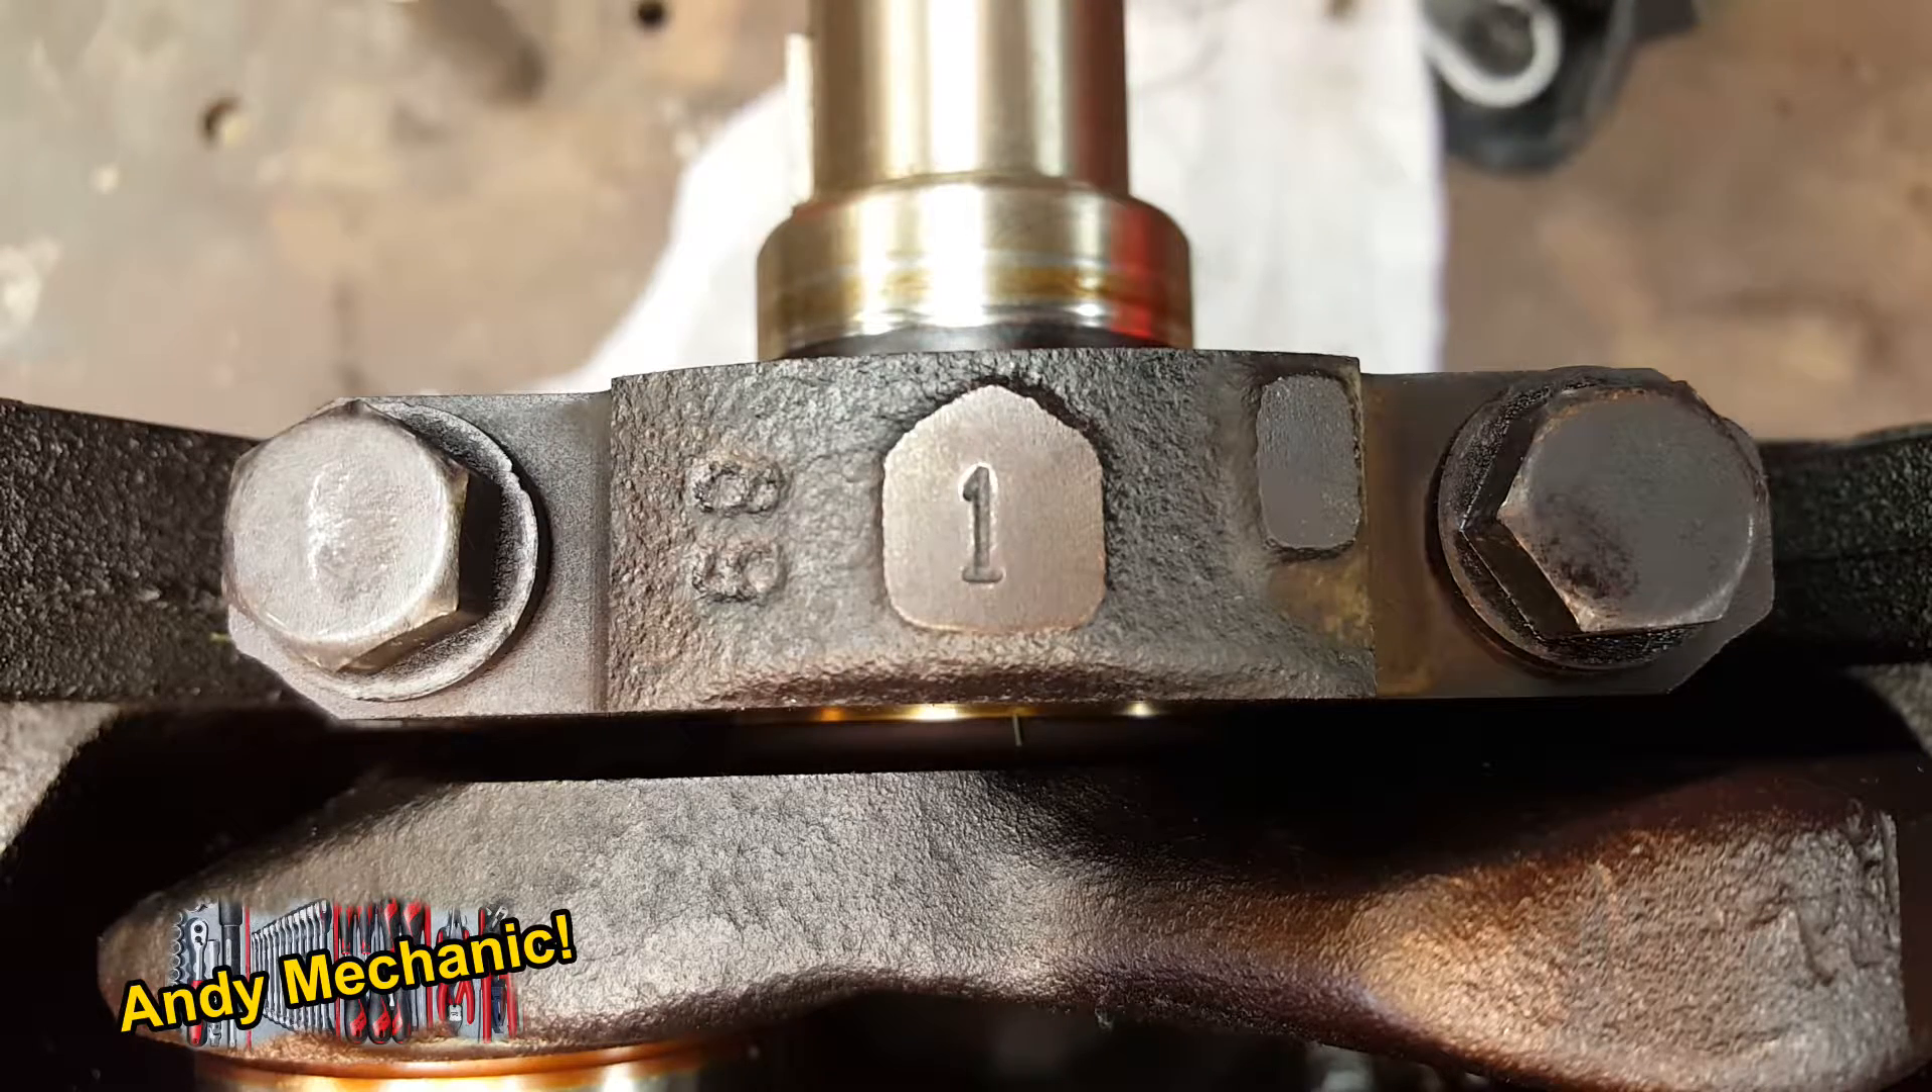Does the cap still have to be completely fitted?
No.